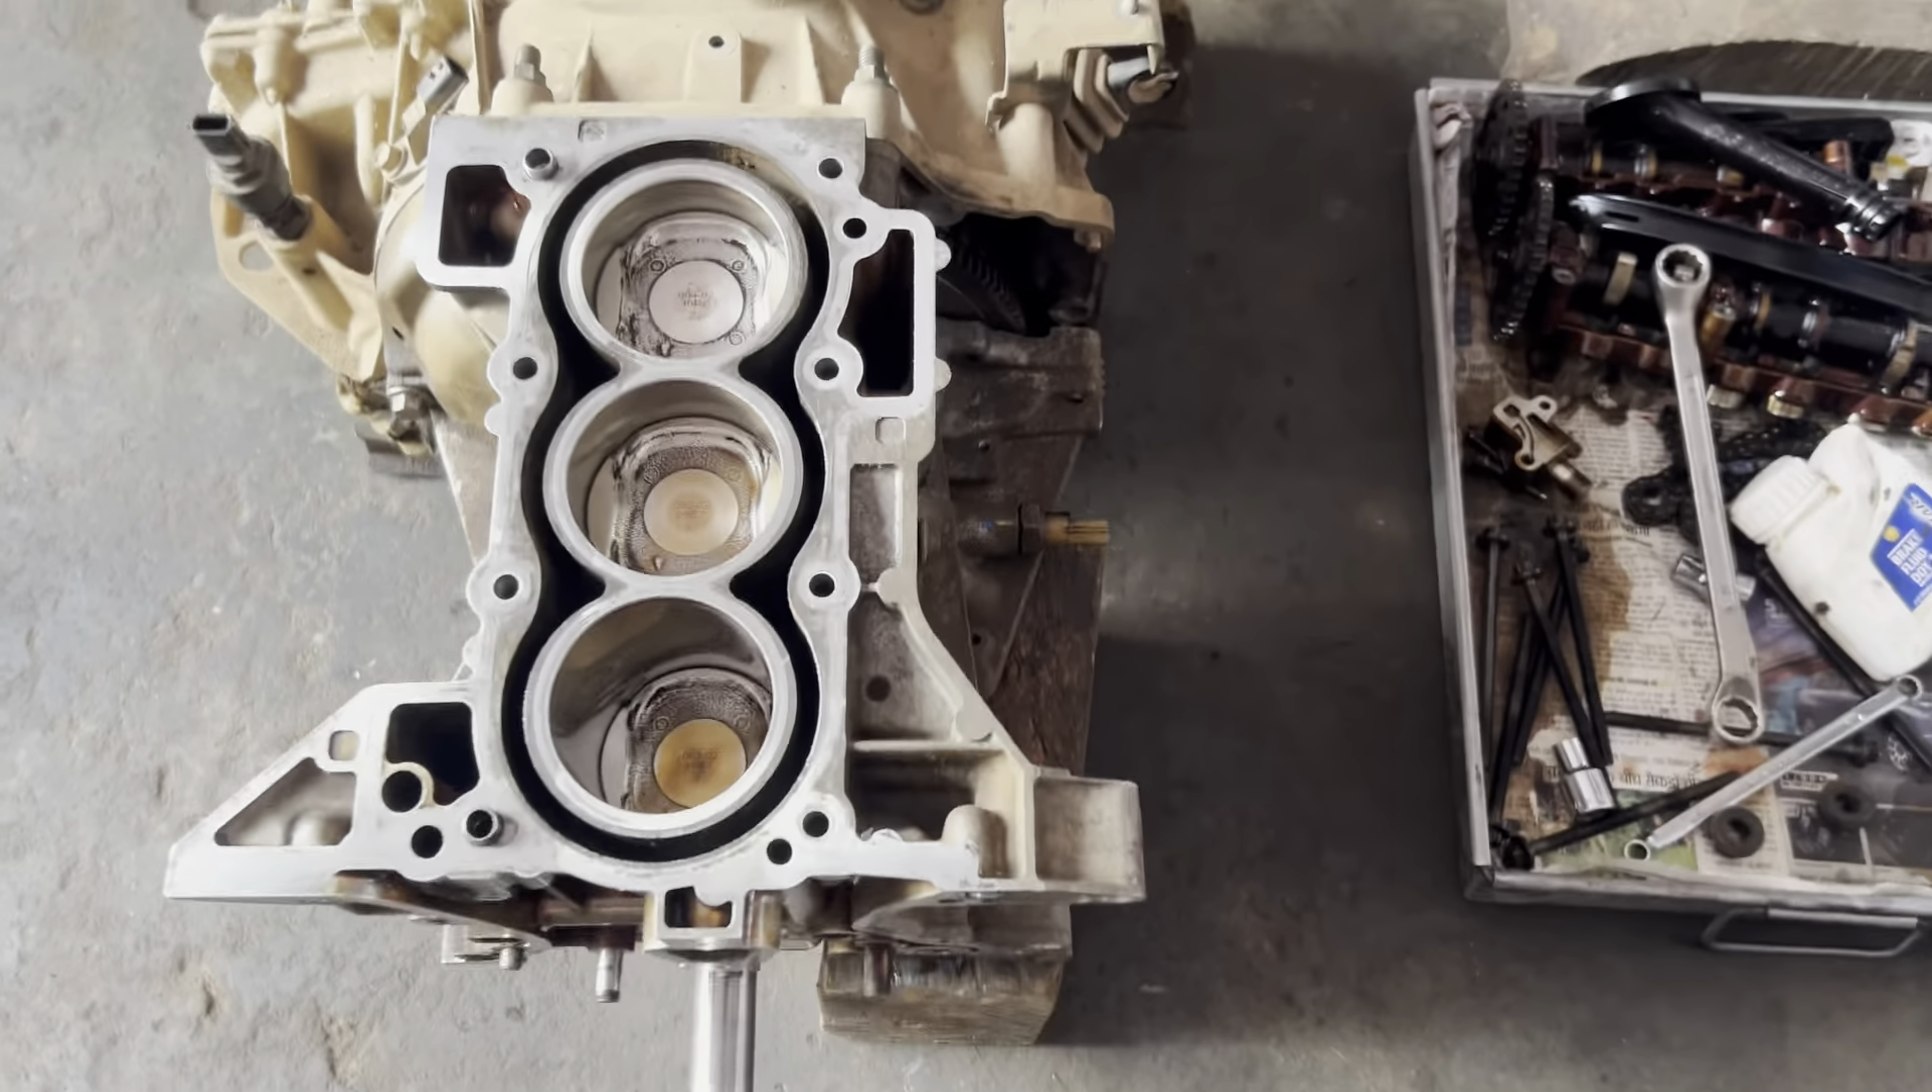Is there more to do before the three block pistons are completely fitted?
No.